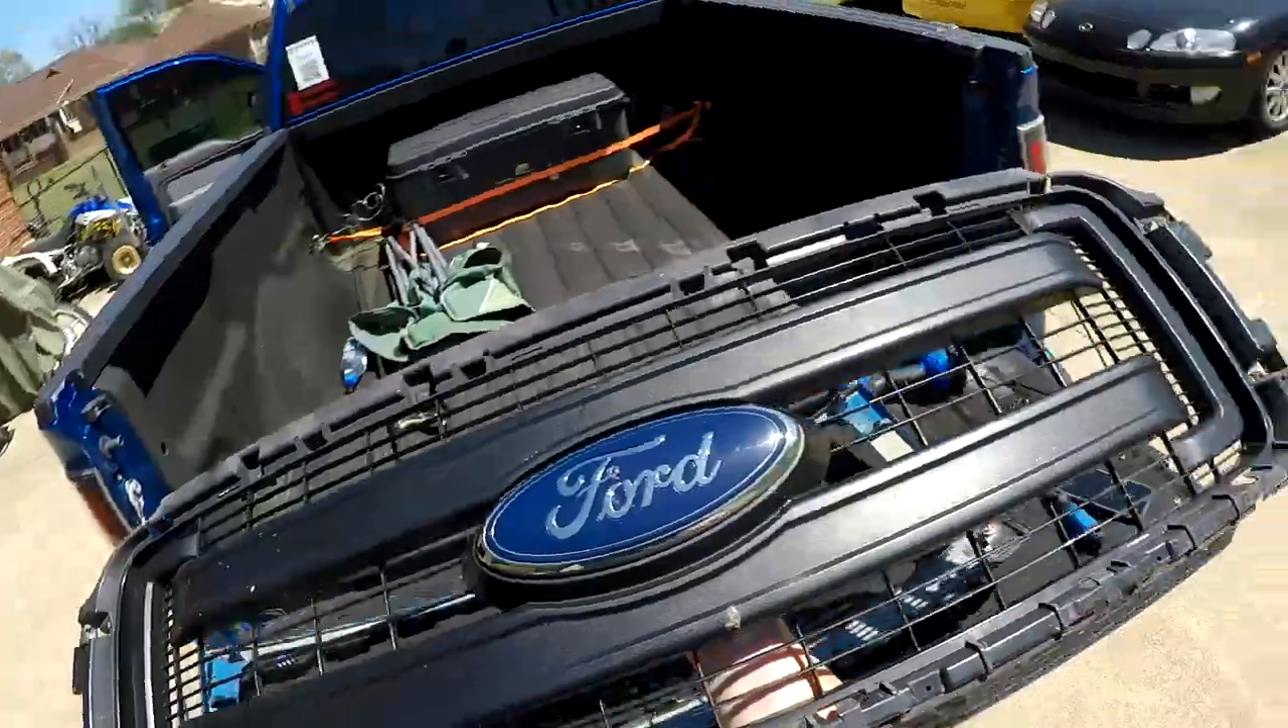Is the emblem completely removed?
No.